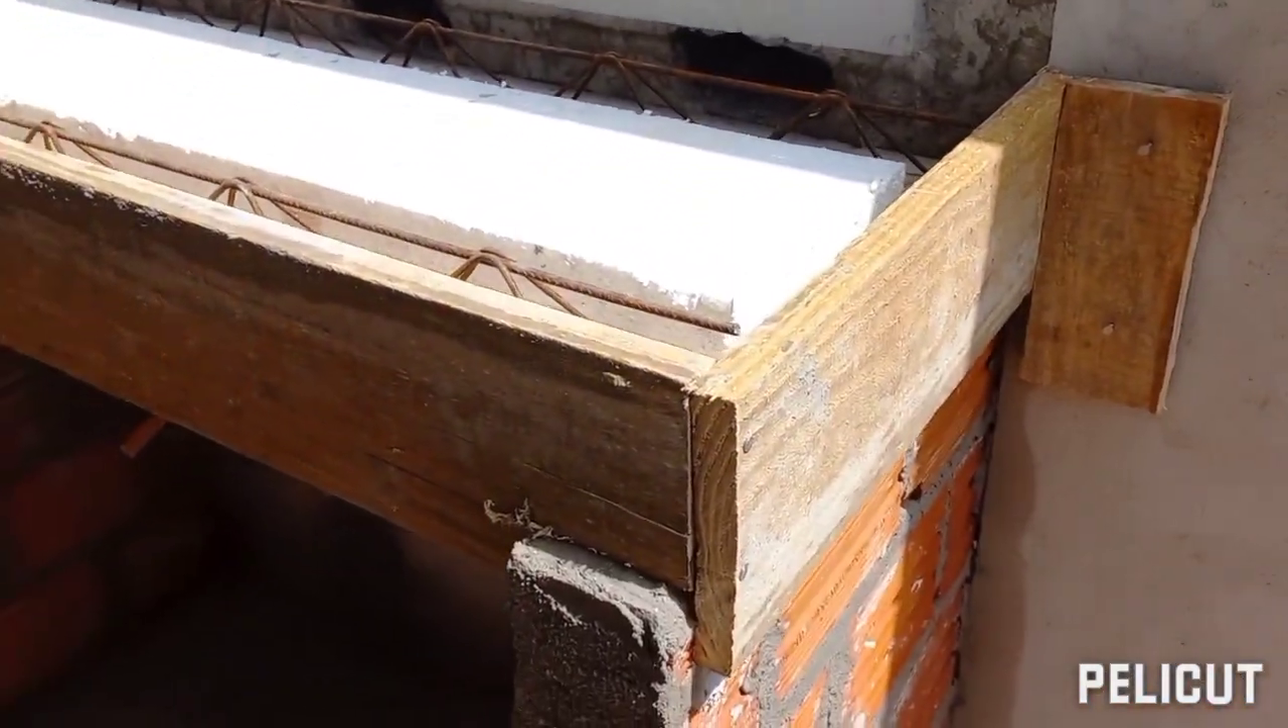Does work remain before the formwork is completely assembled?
No.